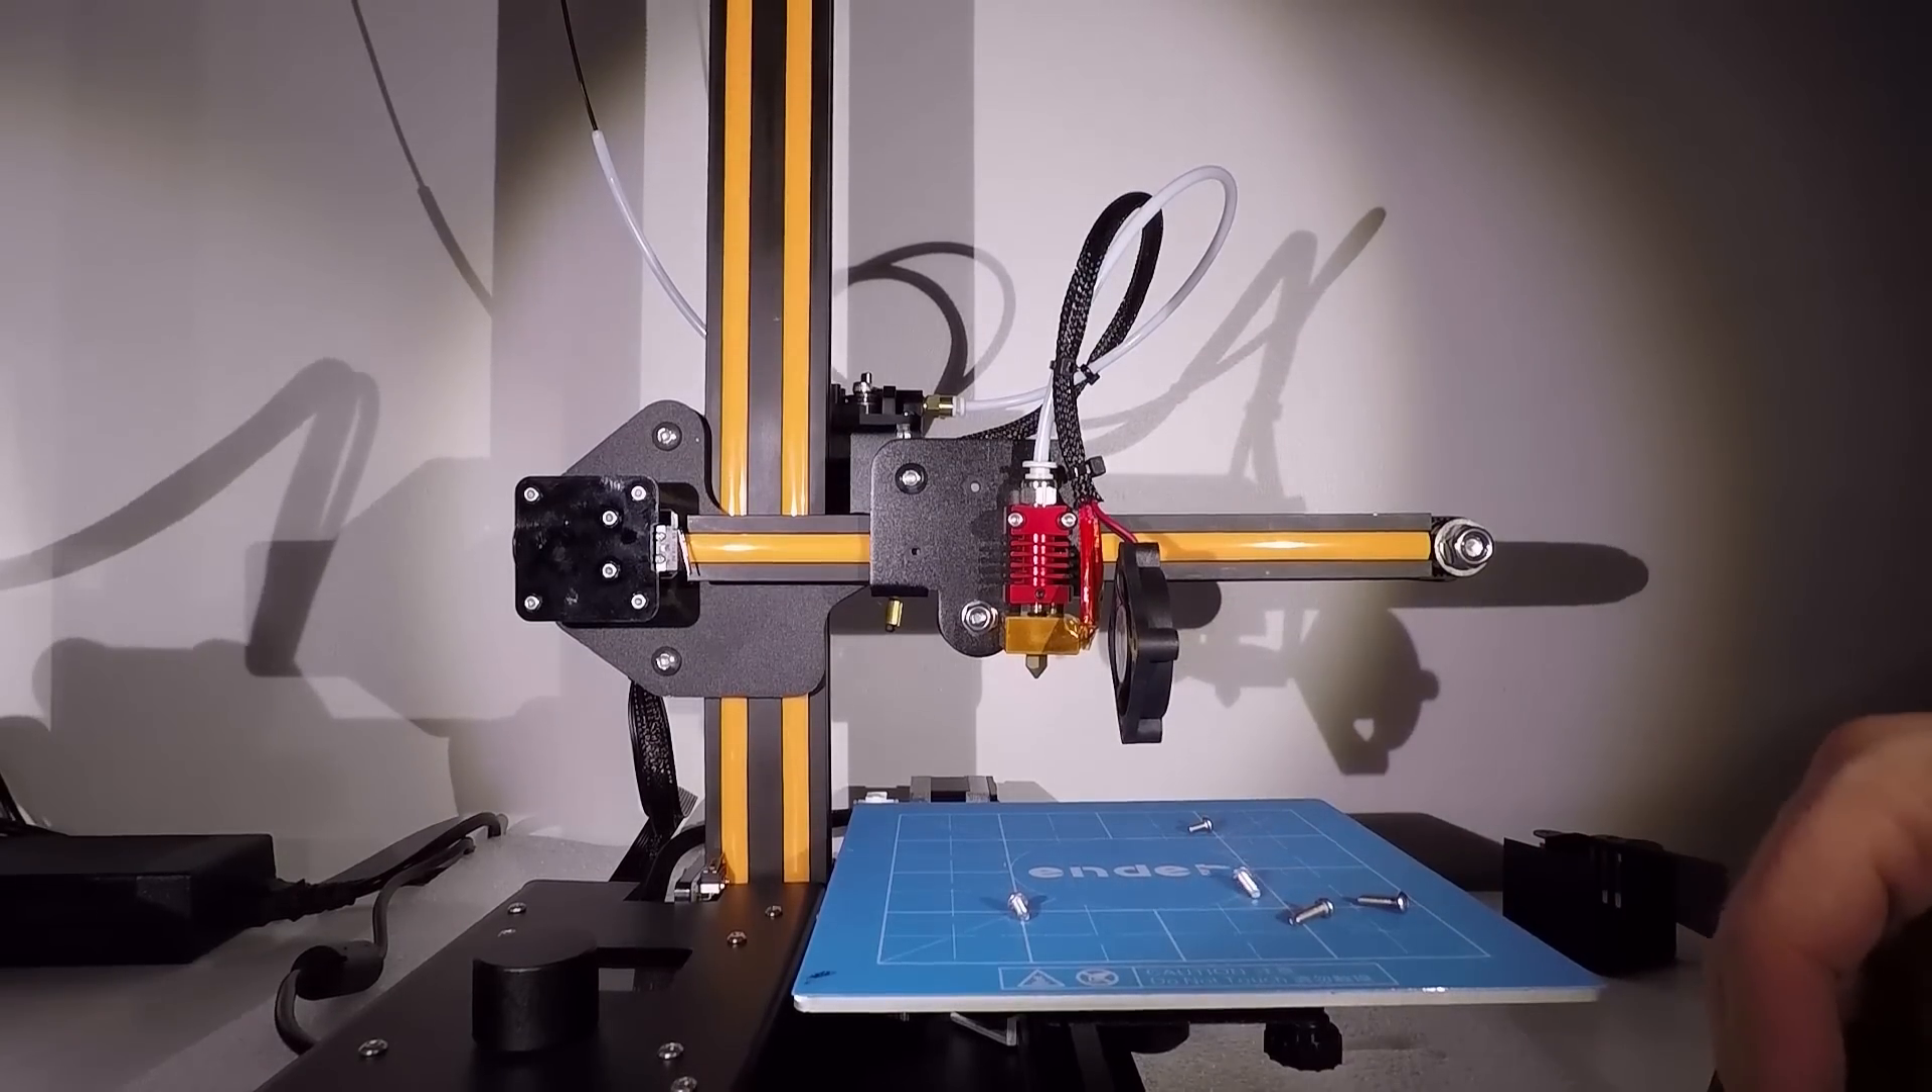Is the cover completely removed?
Yes.